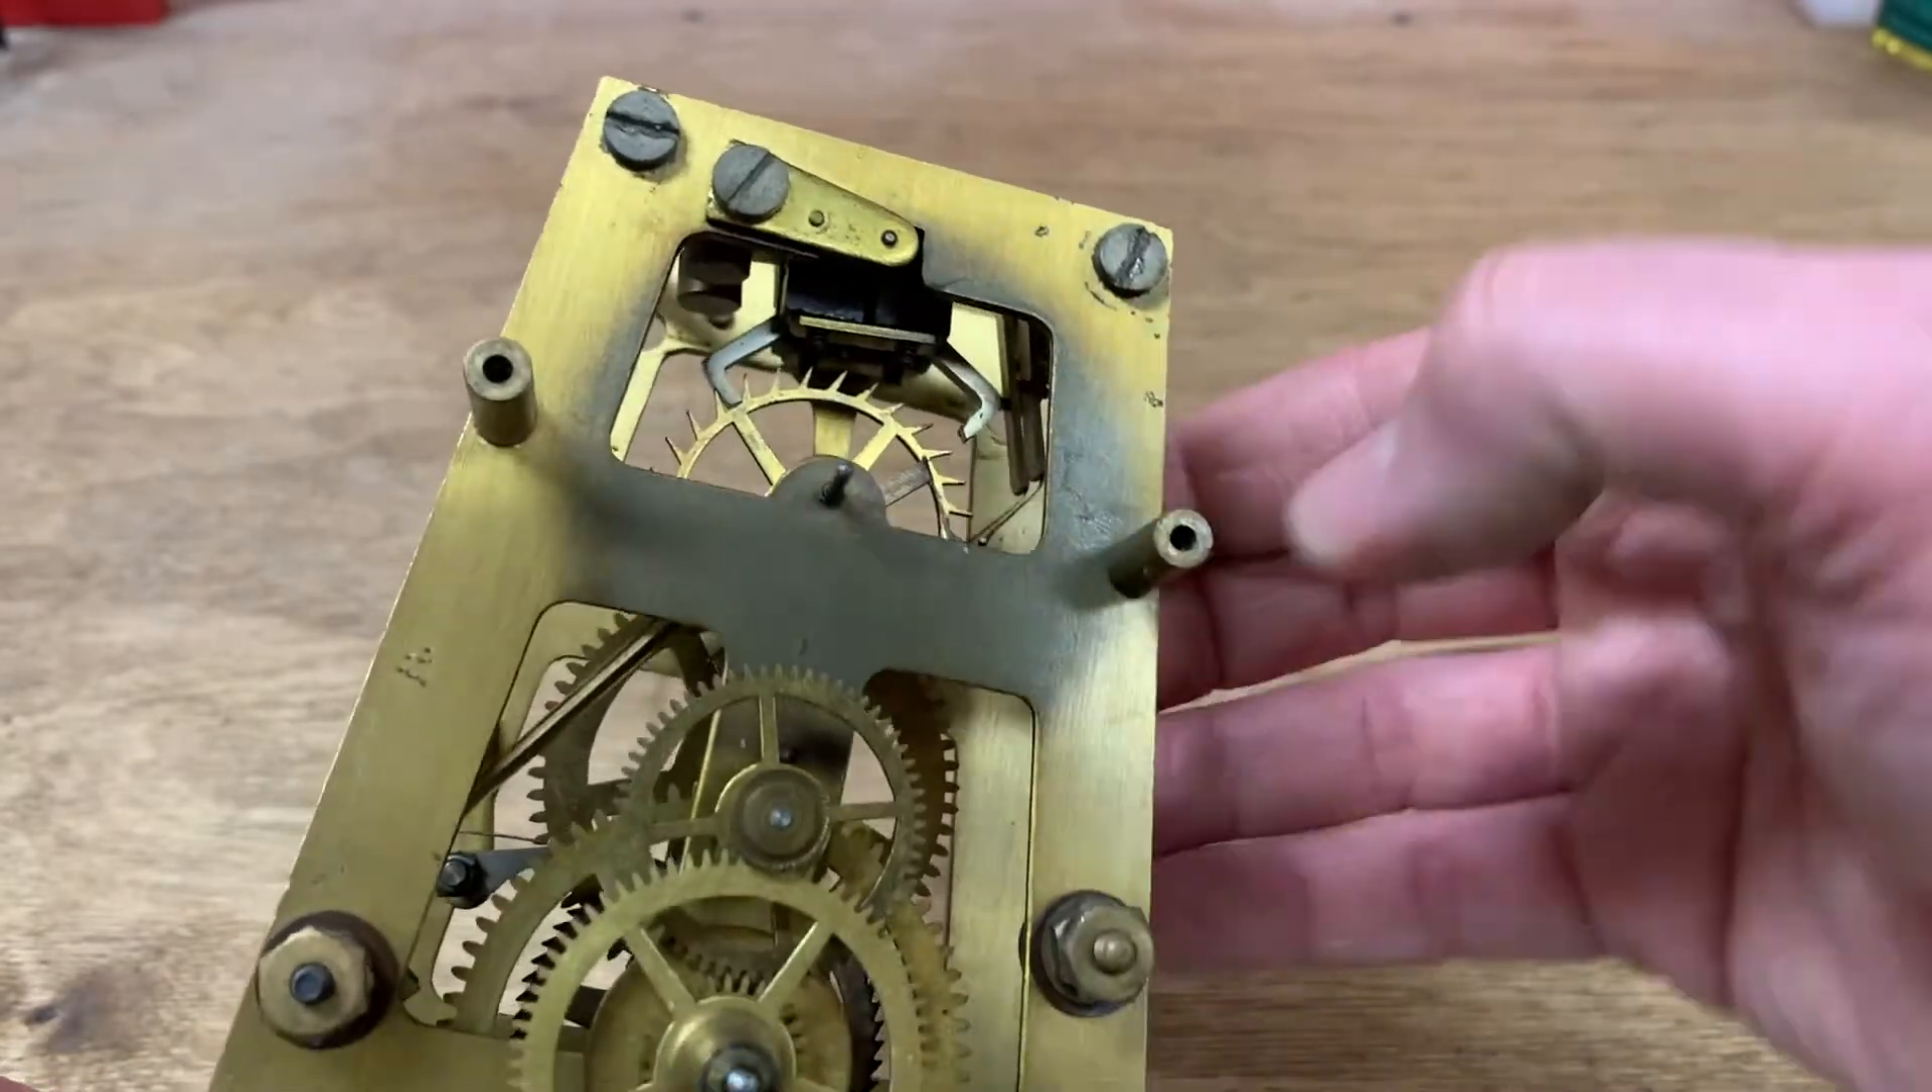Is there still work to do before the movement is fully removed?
No.